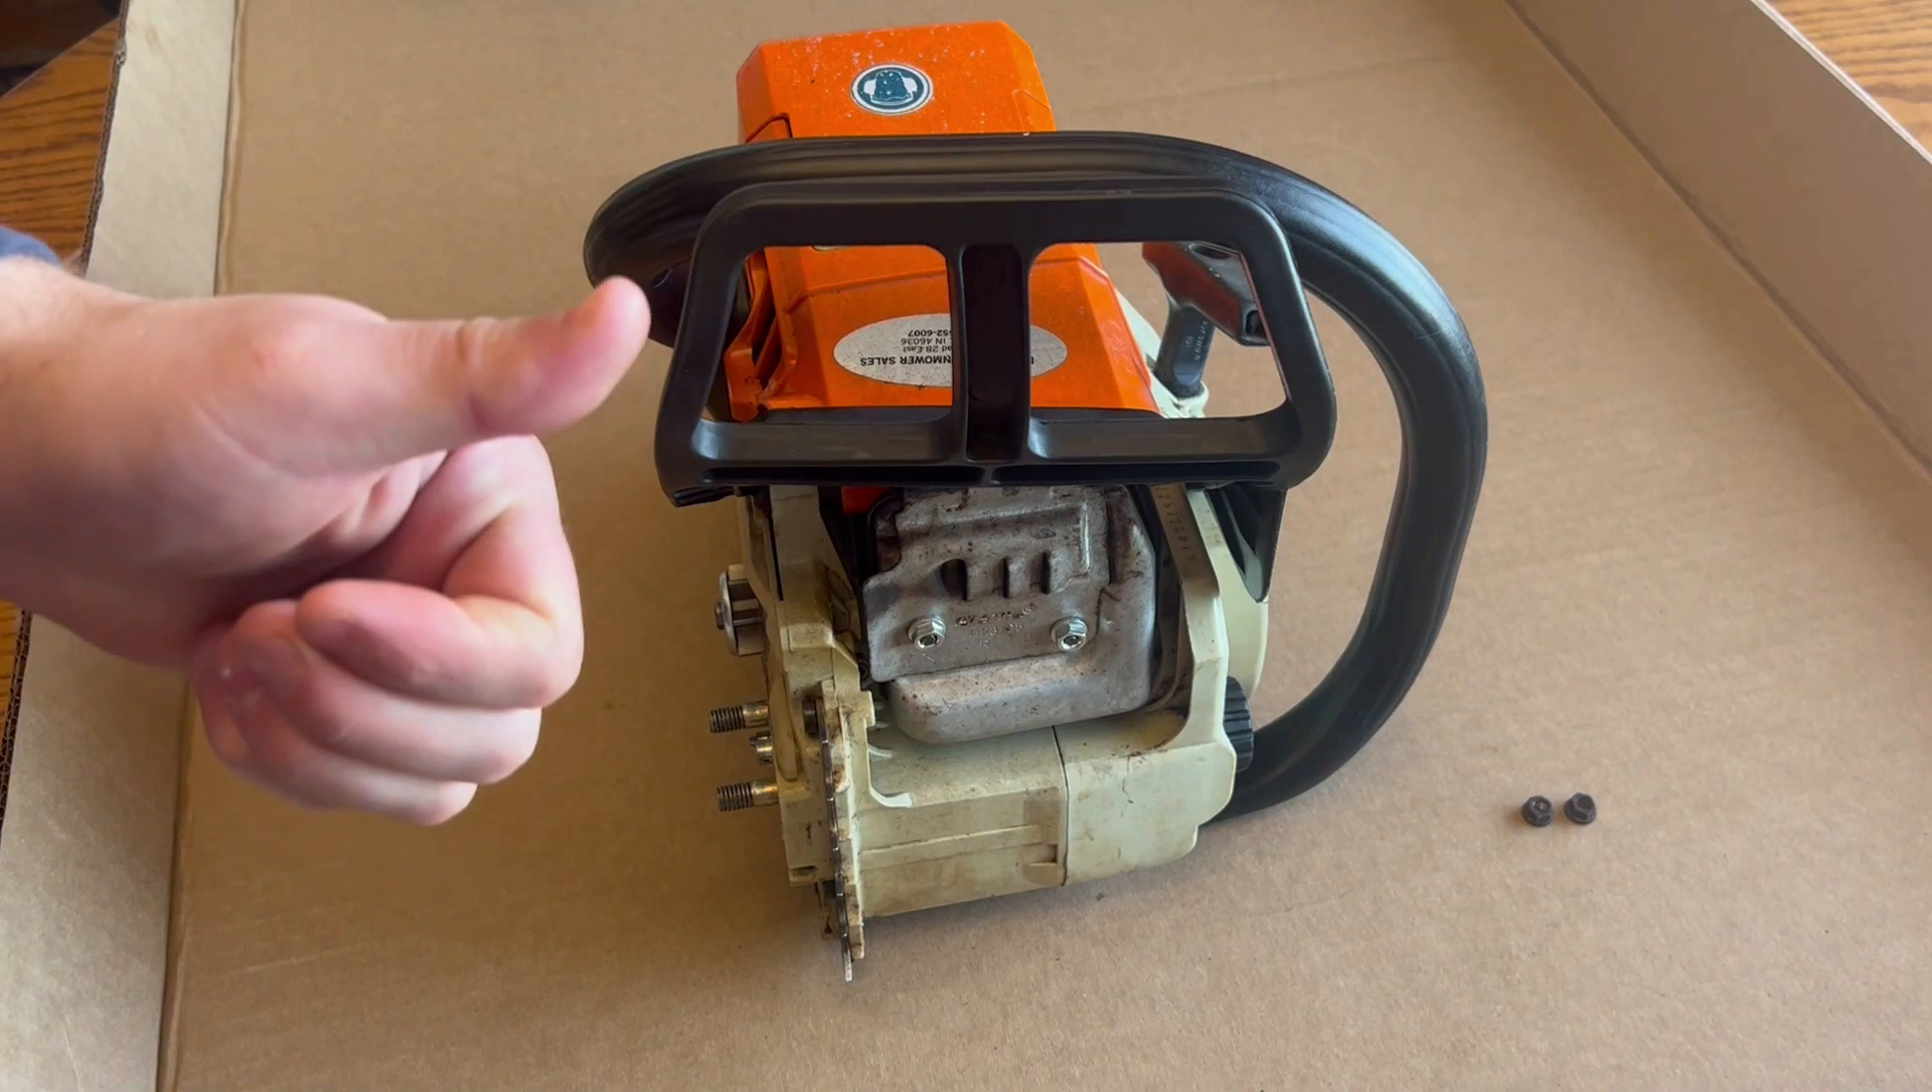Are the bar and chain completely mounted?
No.